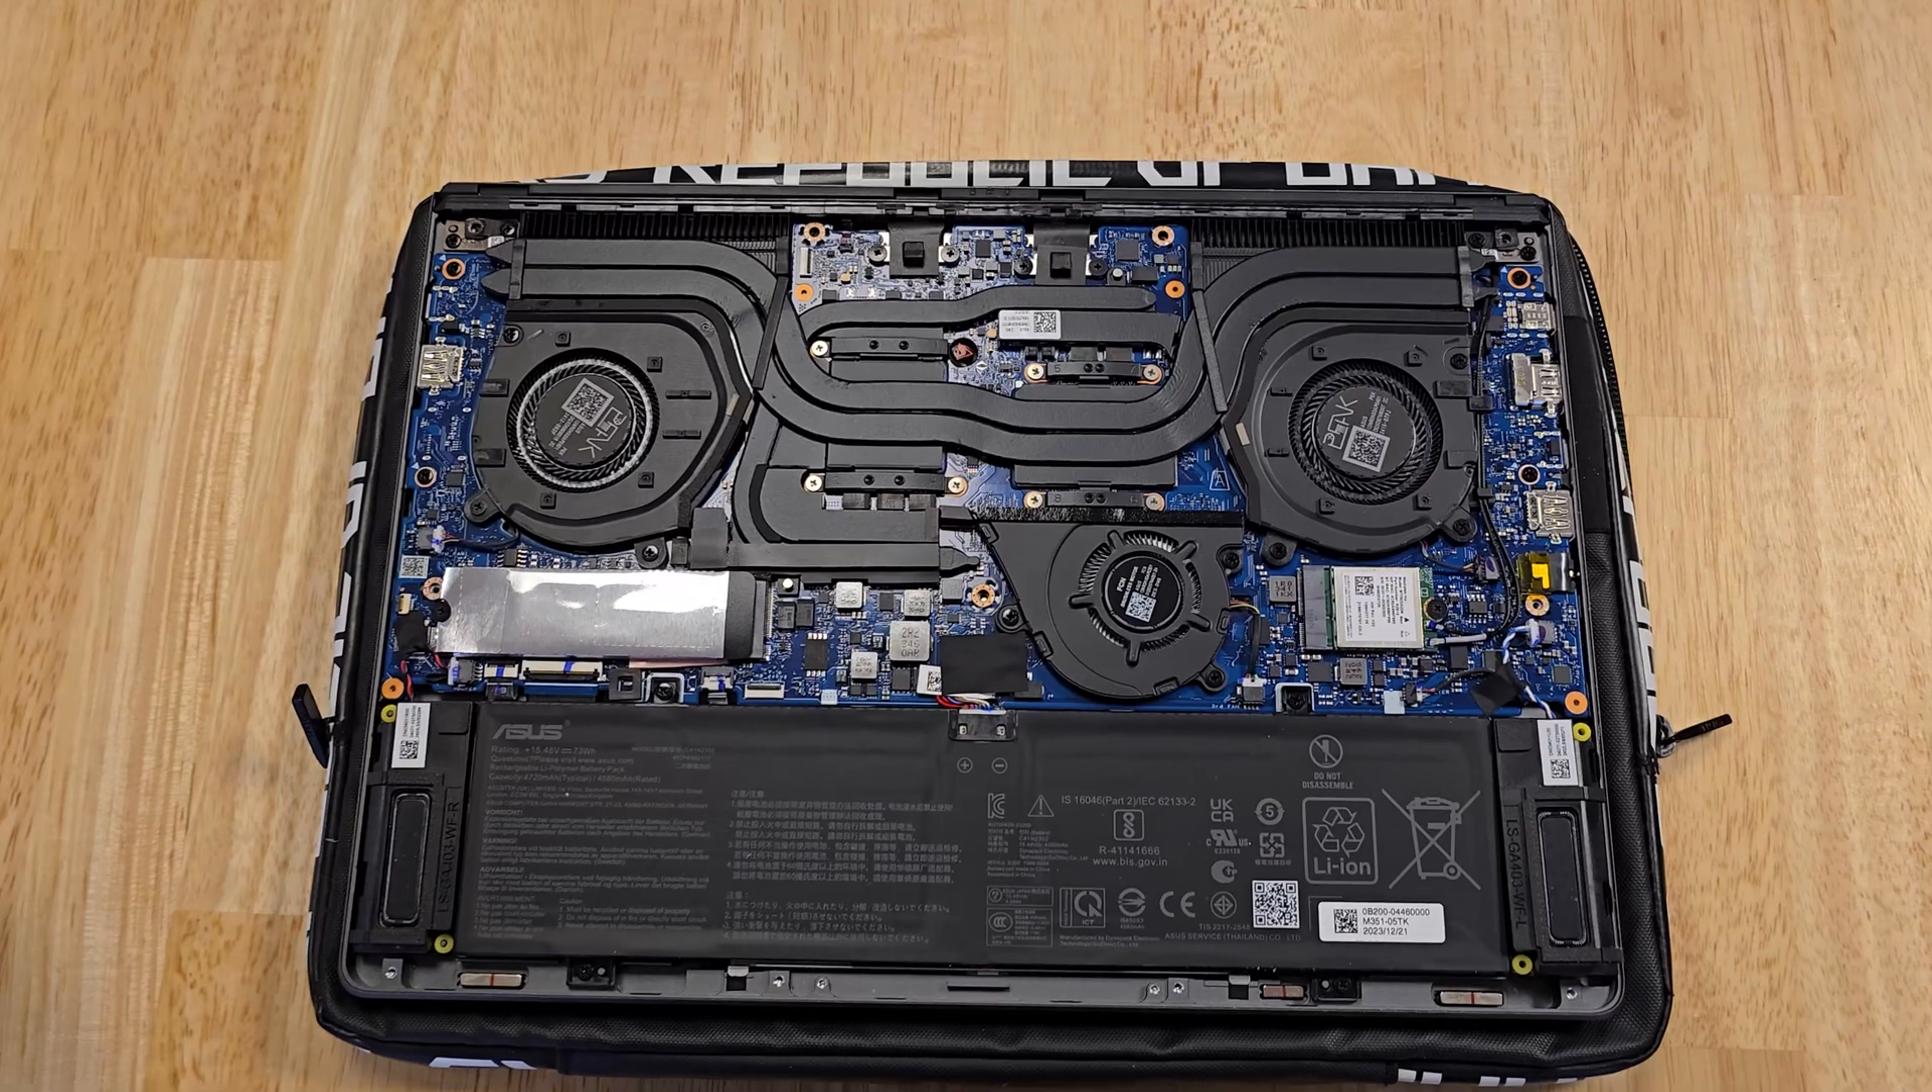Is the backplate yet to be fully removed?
No.